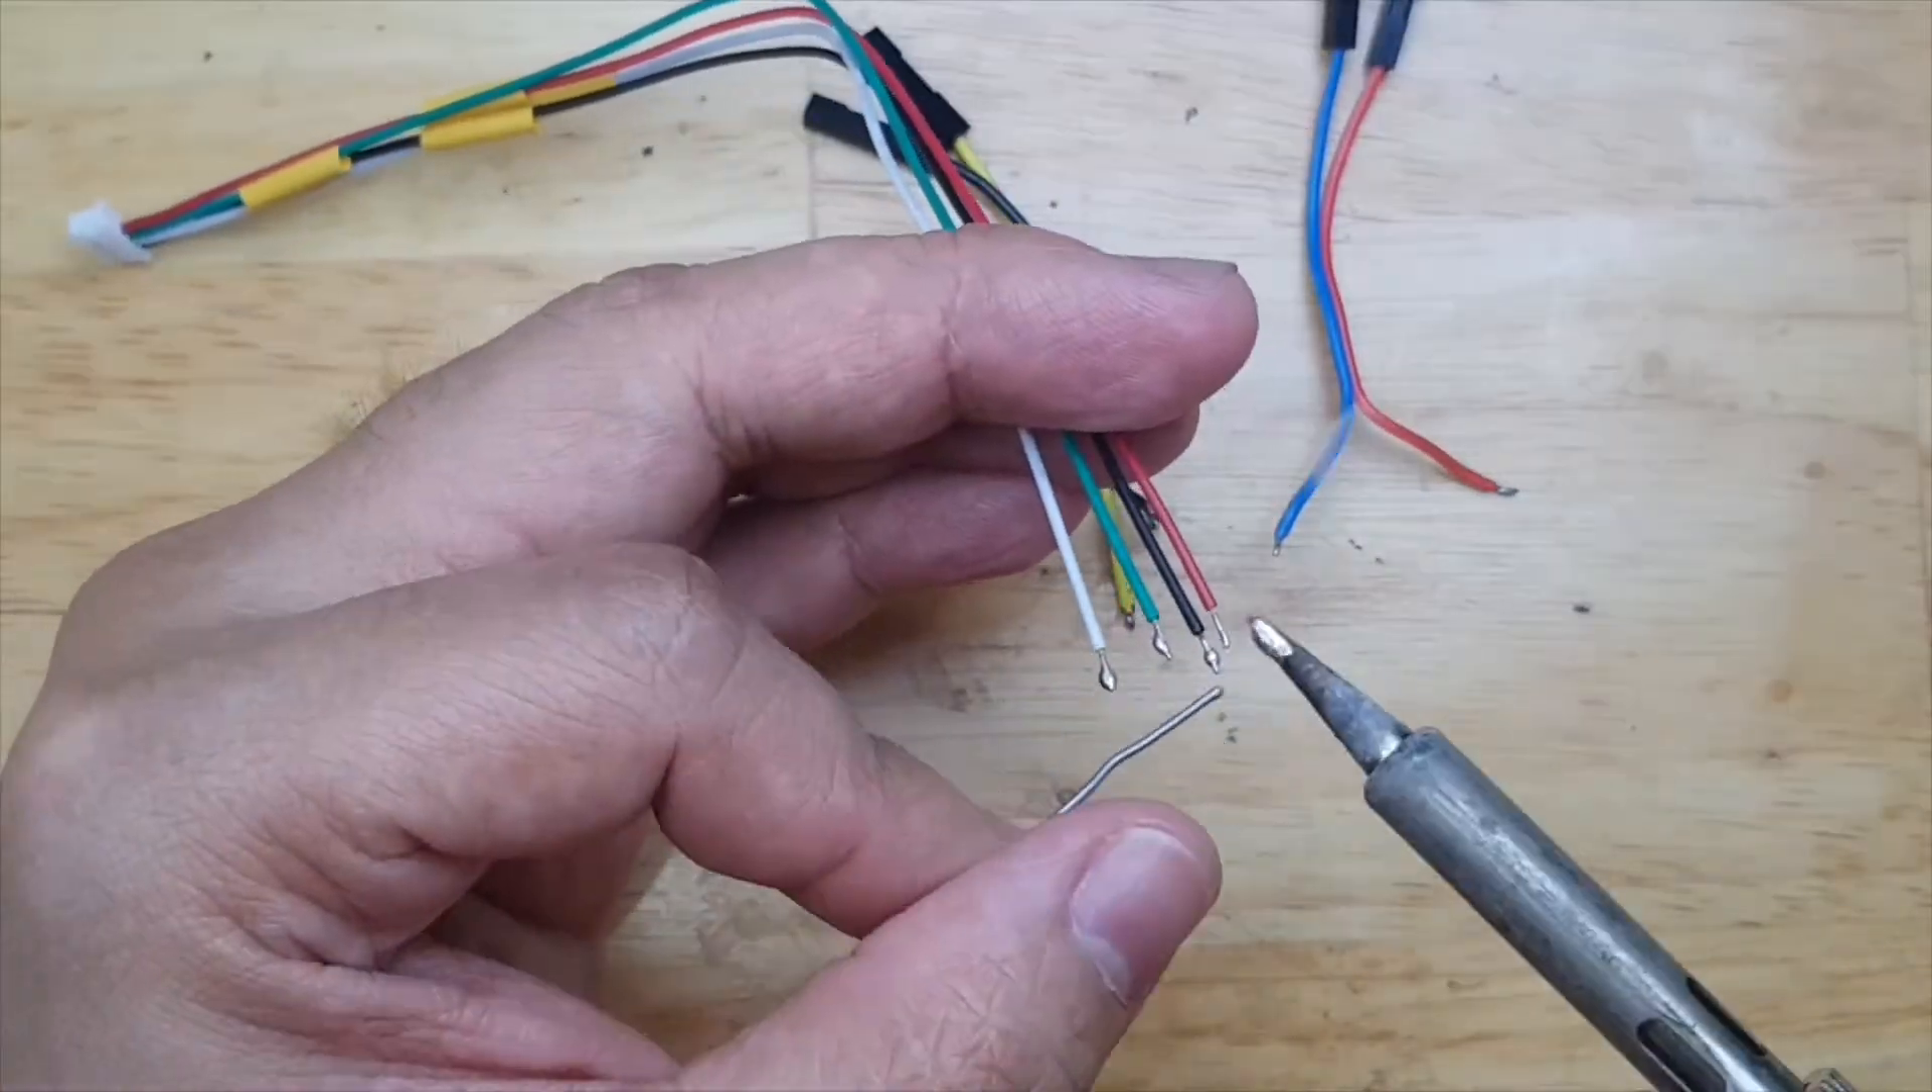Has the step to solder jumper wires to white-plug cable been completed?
No.